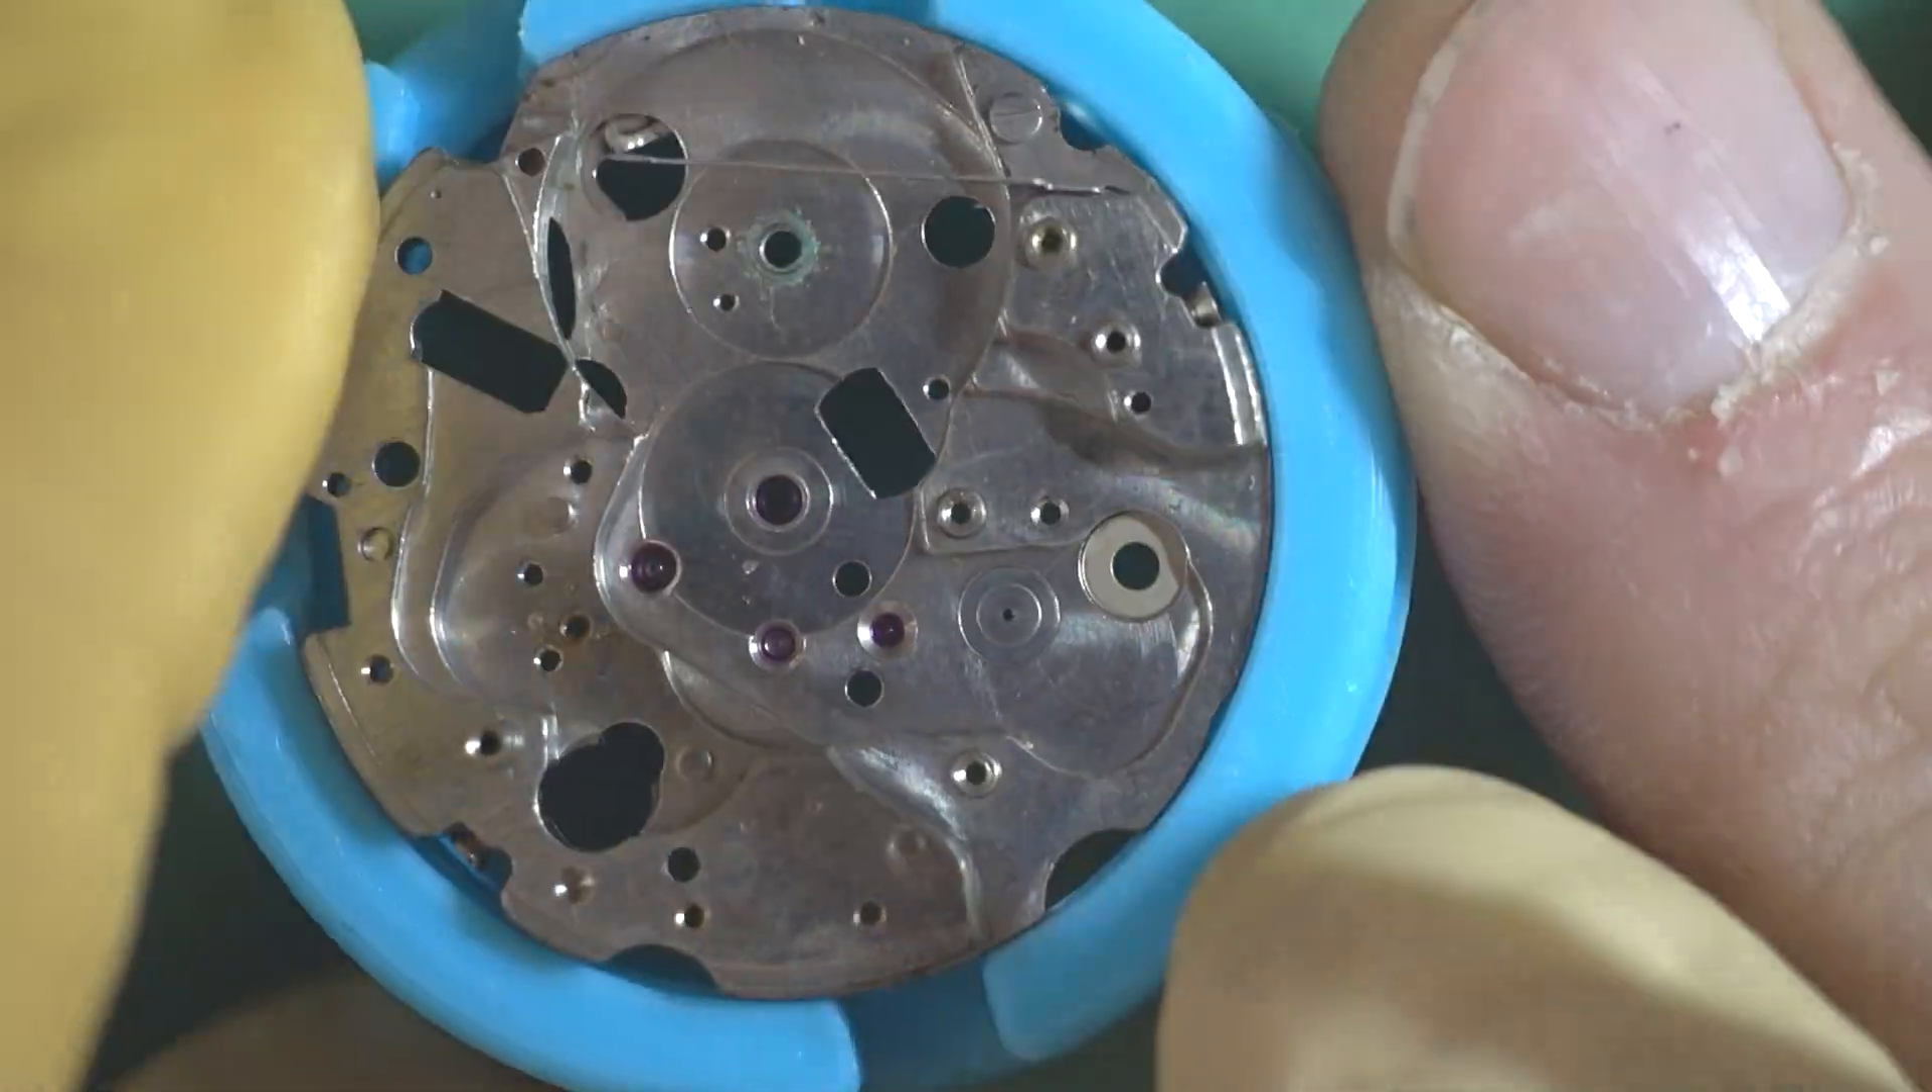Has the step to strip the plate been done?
Yes.